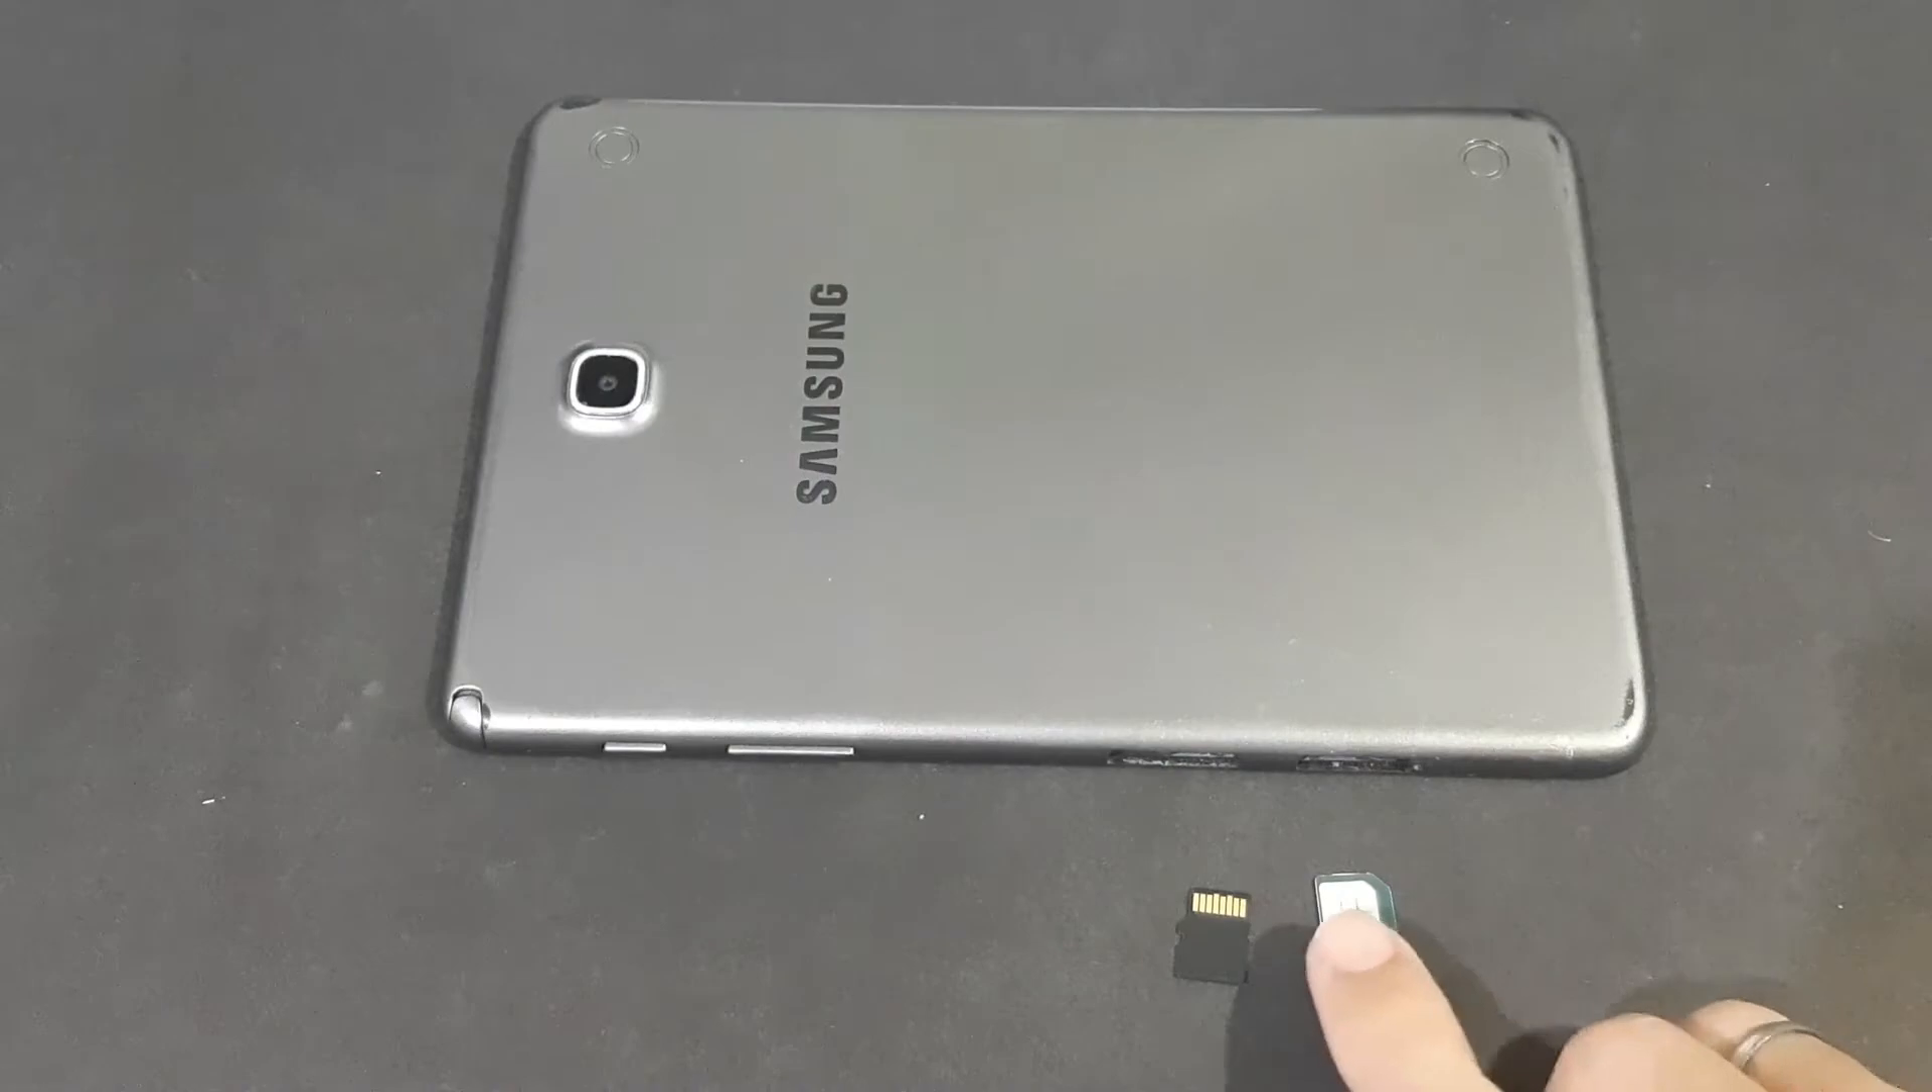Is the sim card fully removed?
Yes.